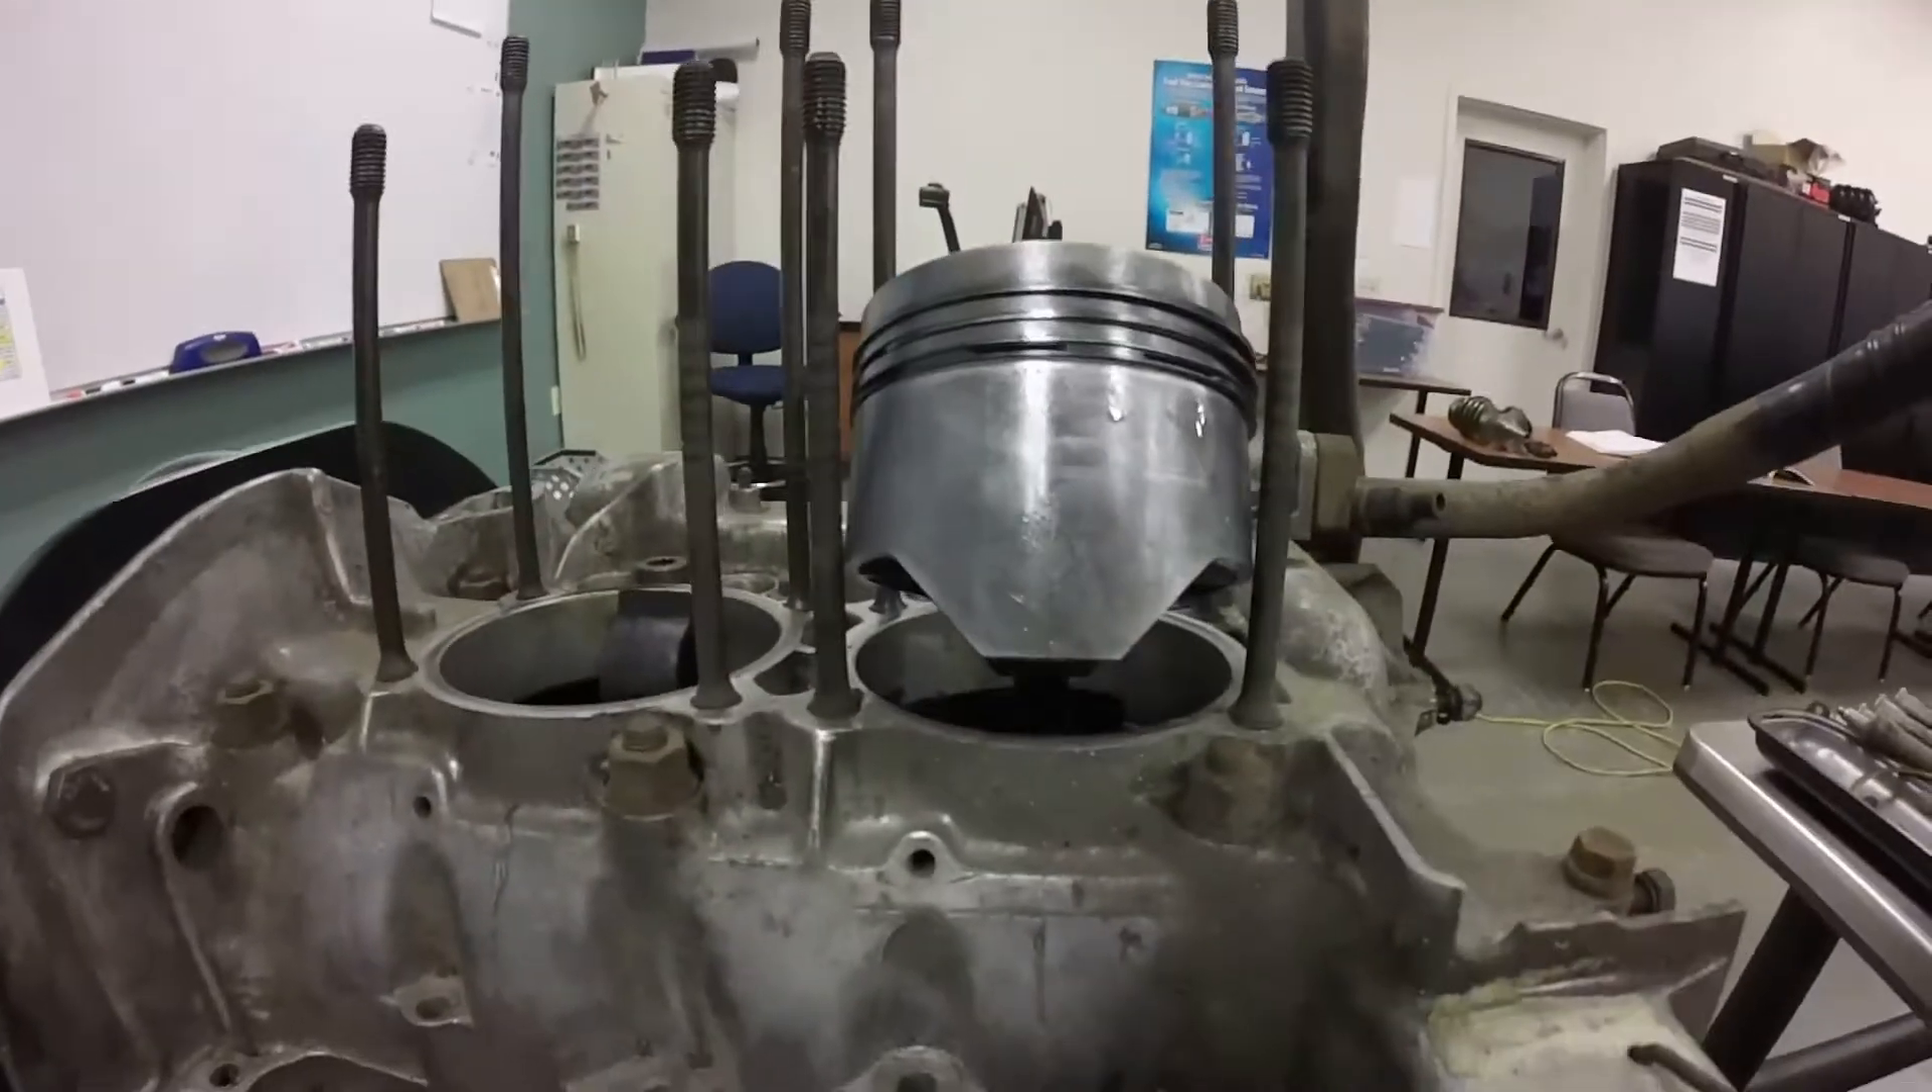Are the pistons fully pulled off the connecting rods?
No.